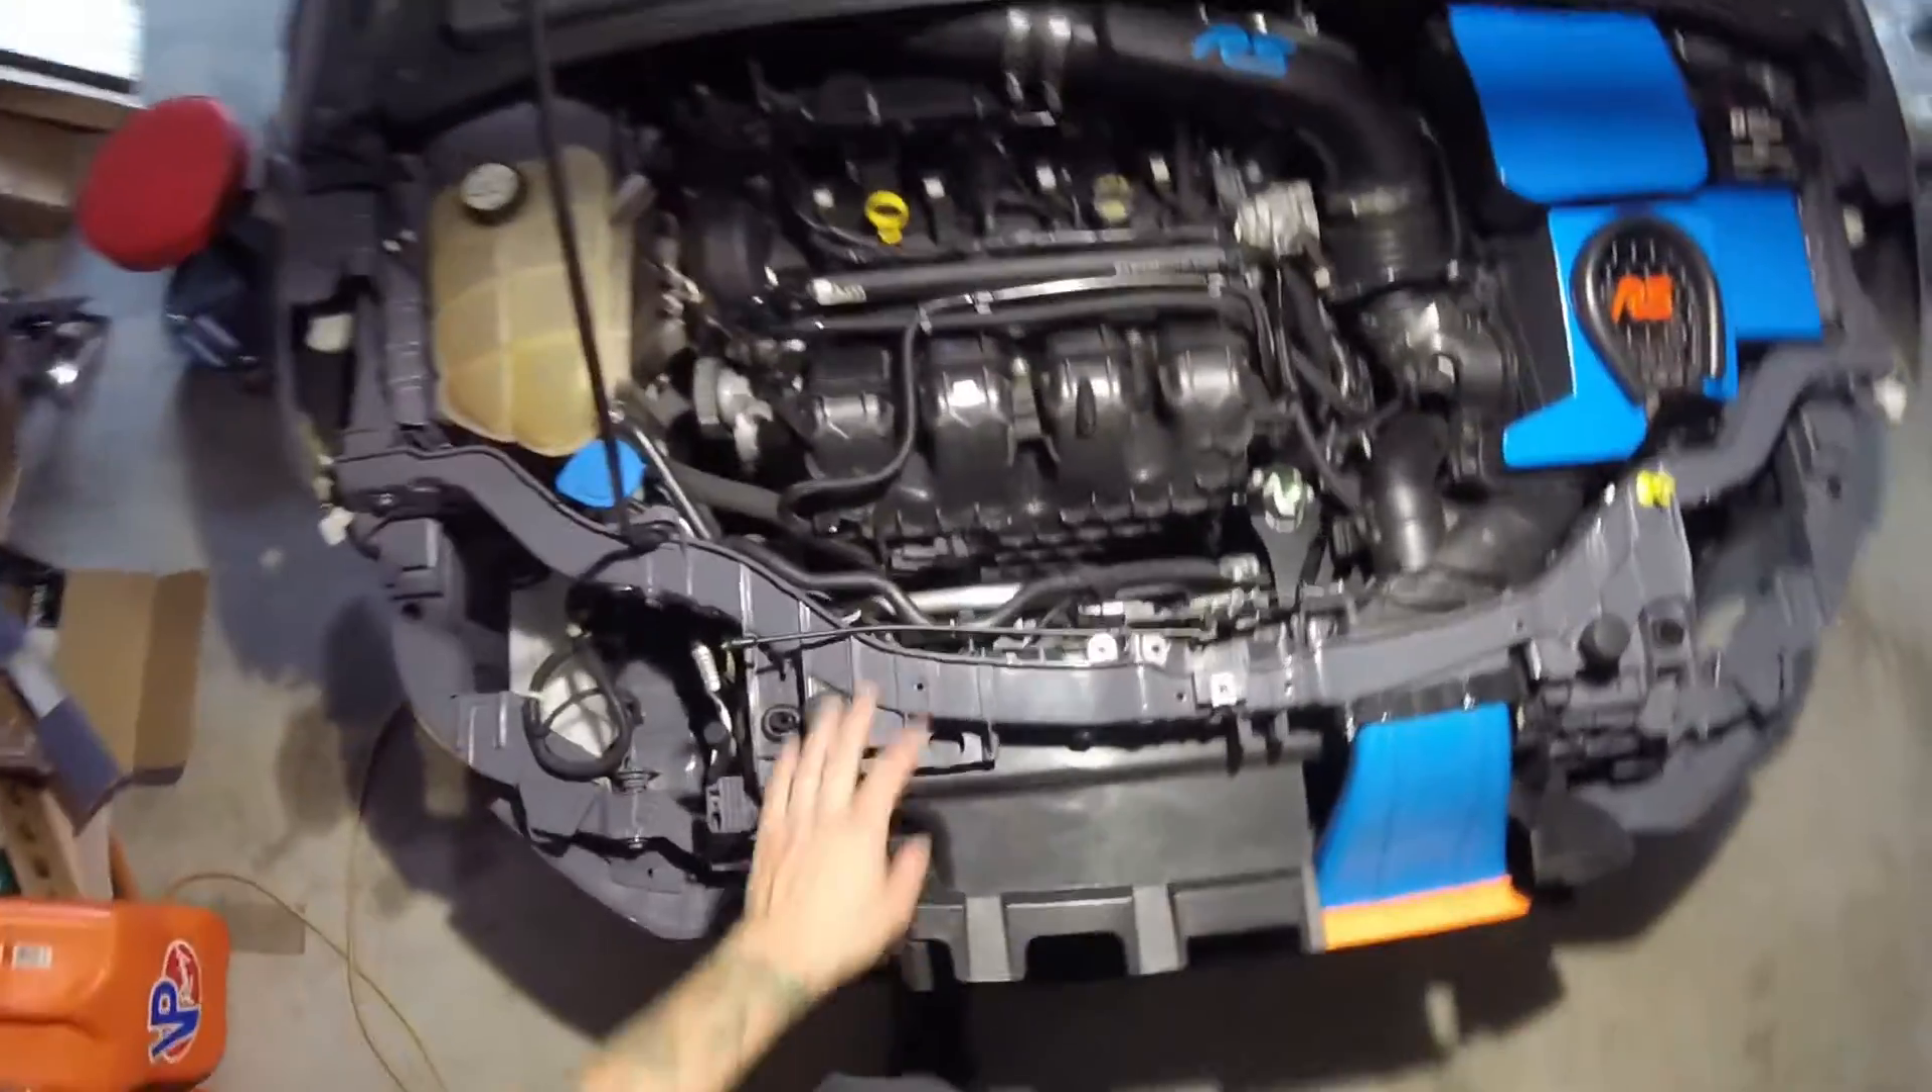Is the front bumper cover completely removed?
Yes.